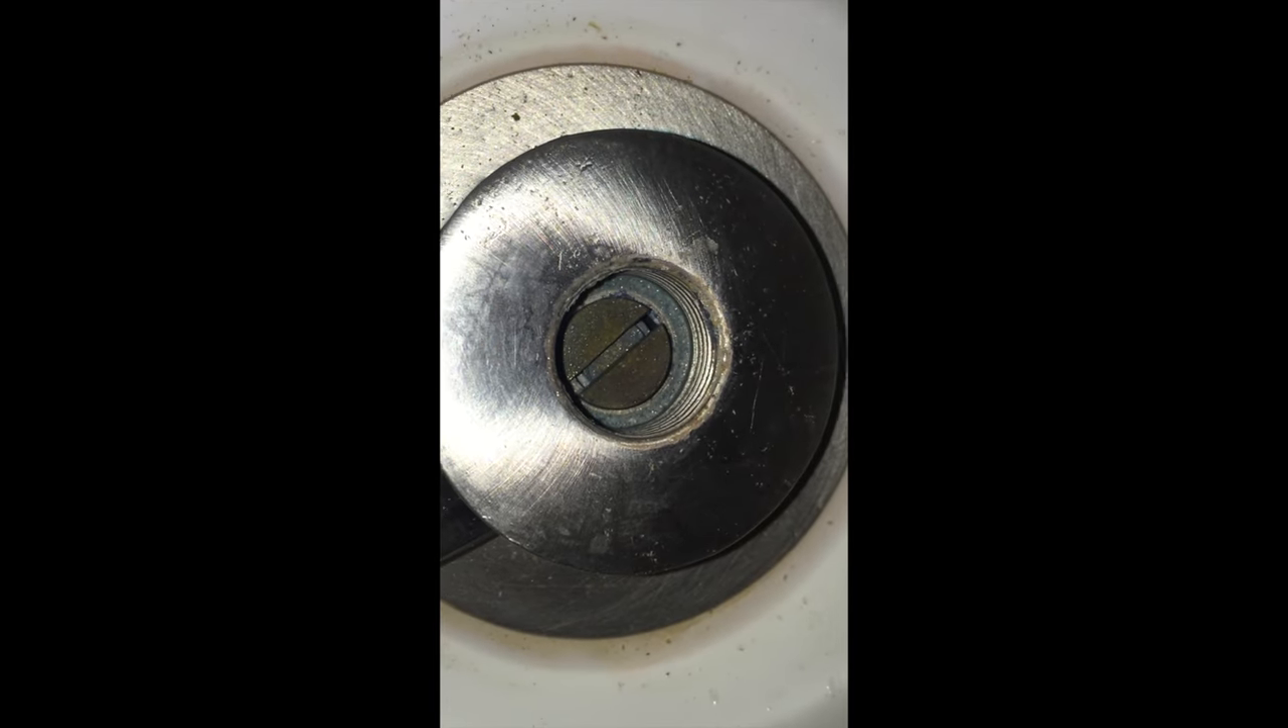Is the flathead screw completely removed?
No.